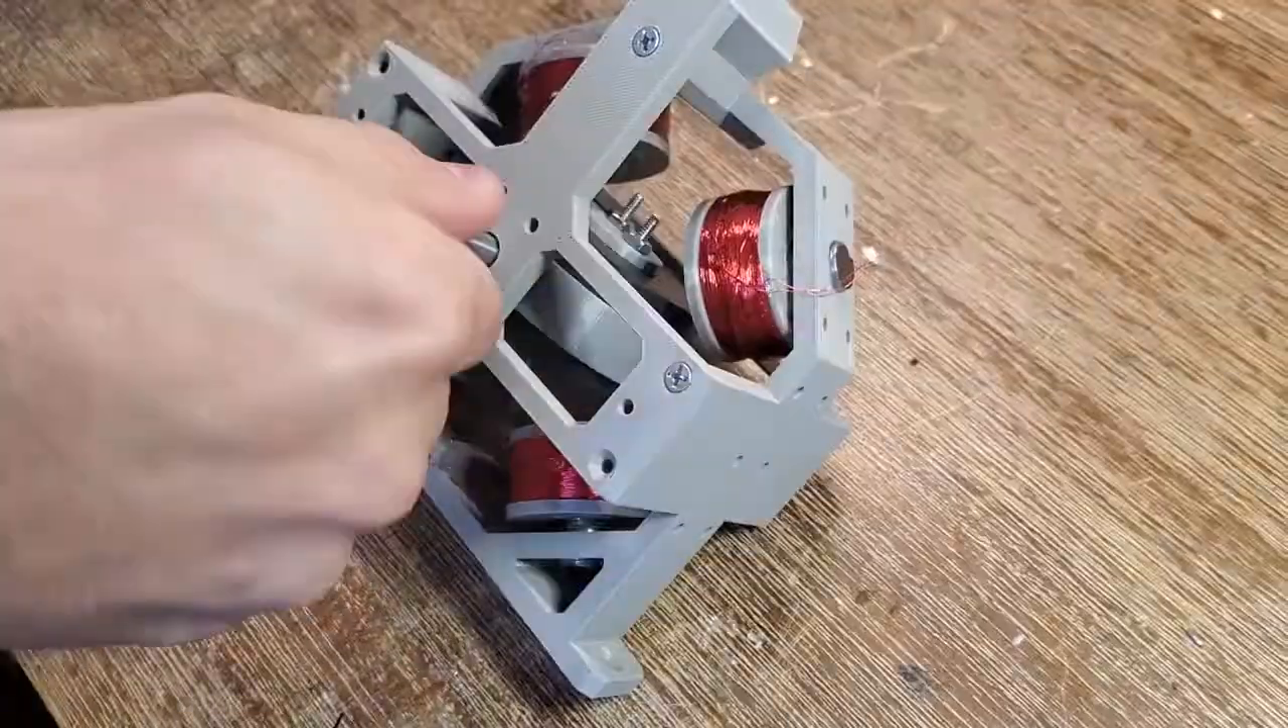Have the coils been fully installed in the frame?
Yes.